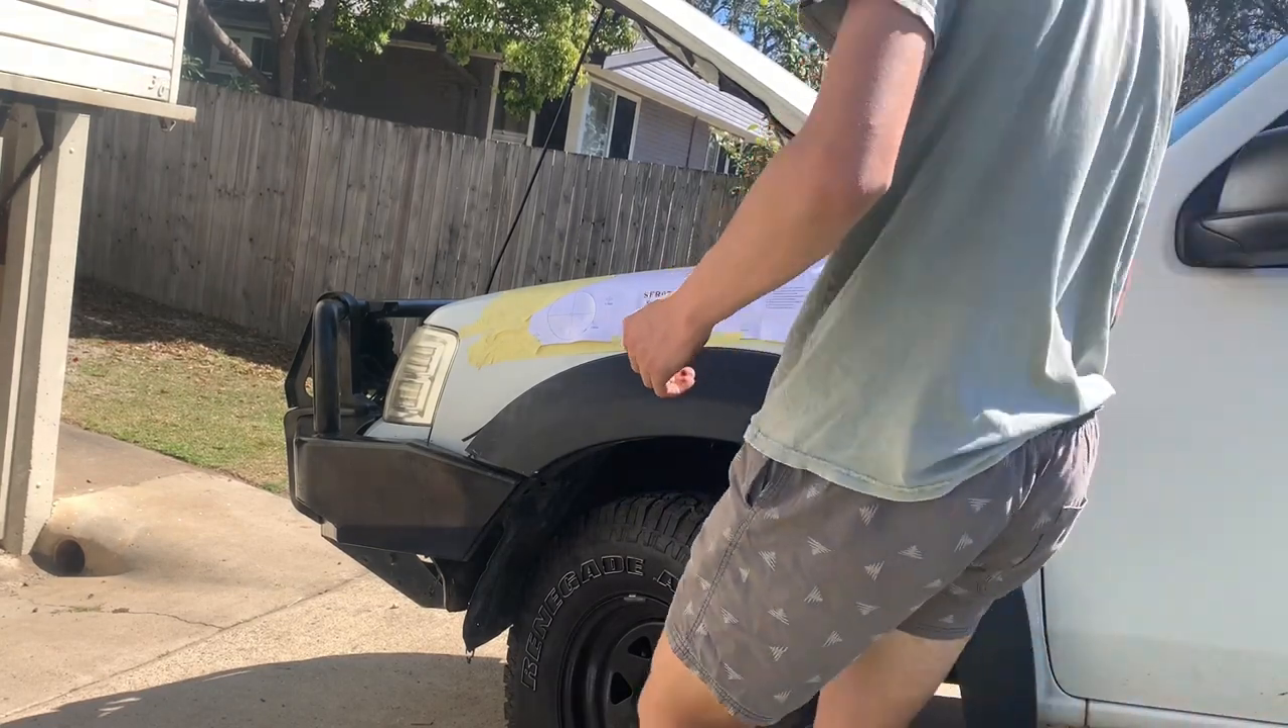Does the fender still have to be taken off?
Yes.